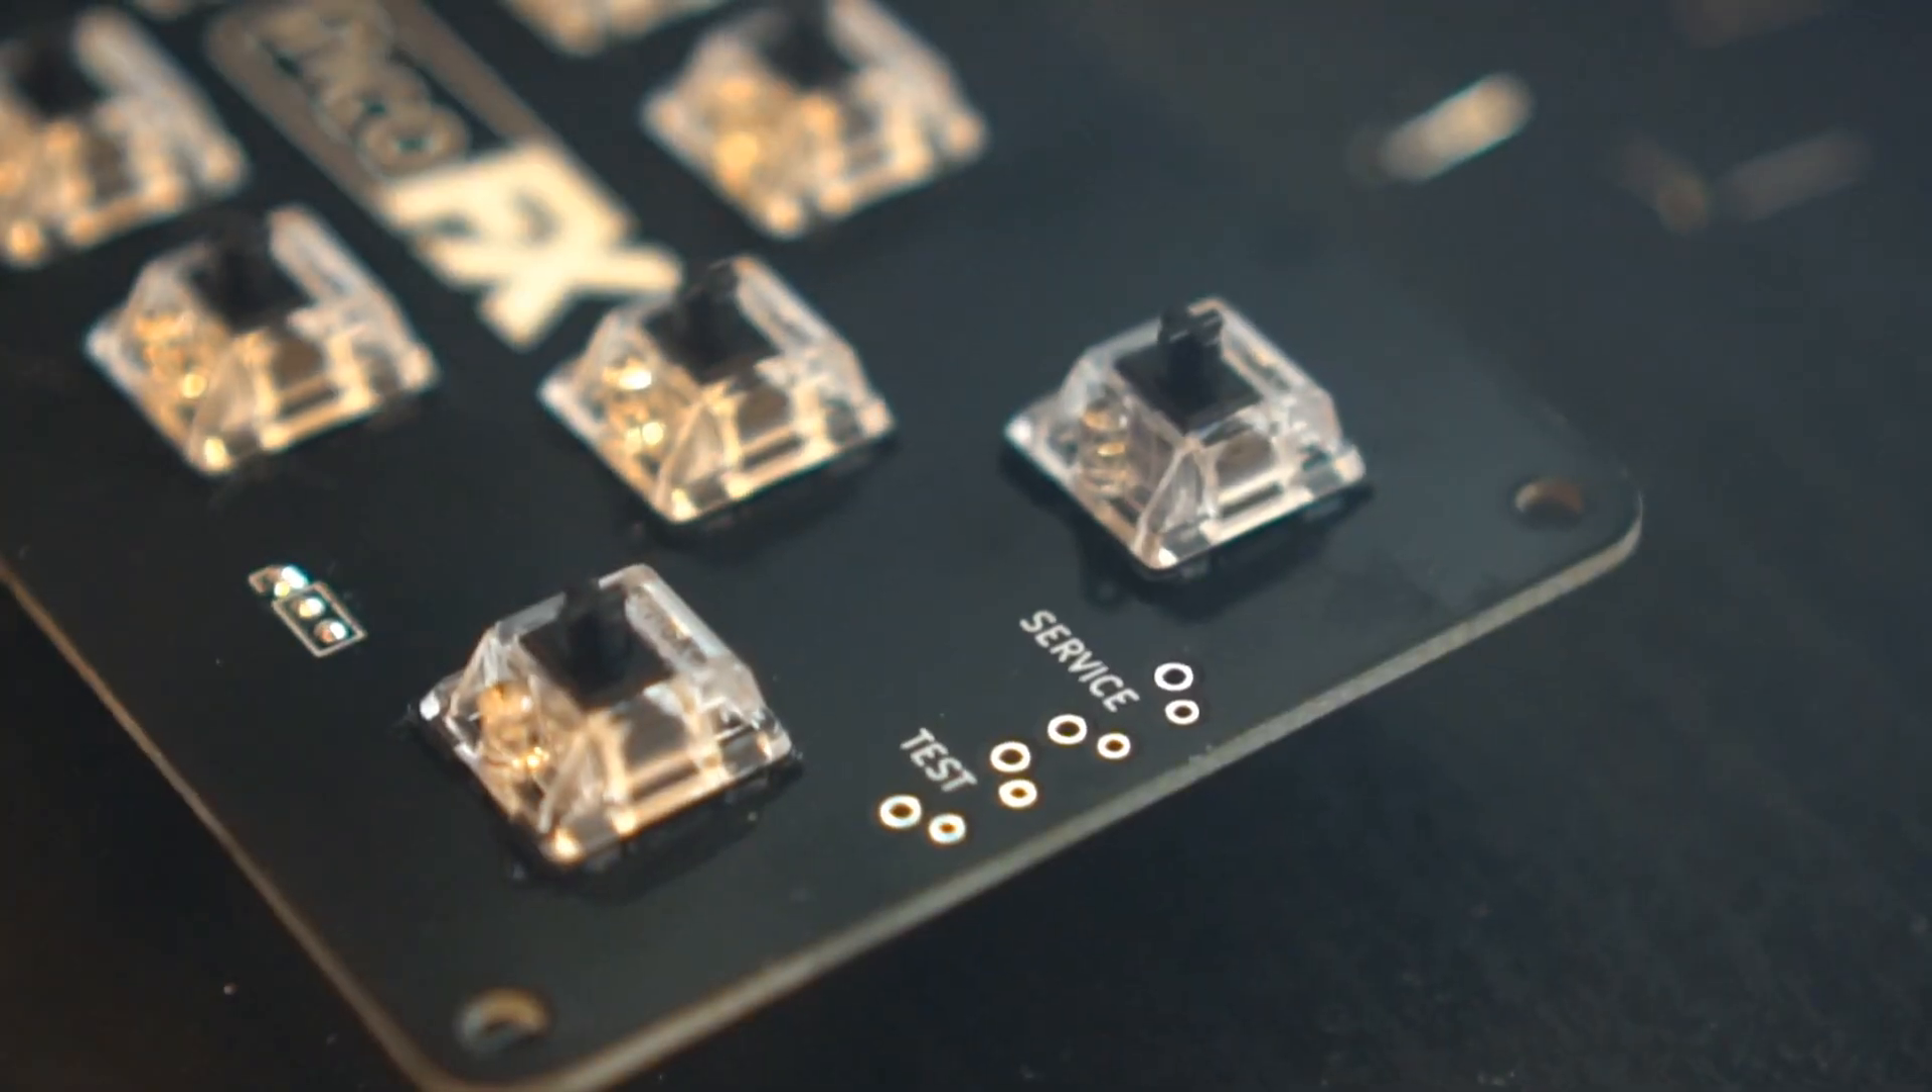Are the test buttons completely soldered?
No.